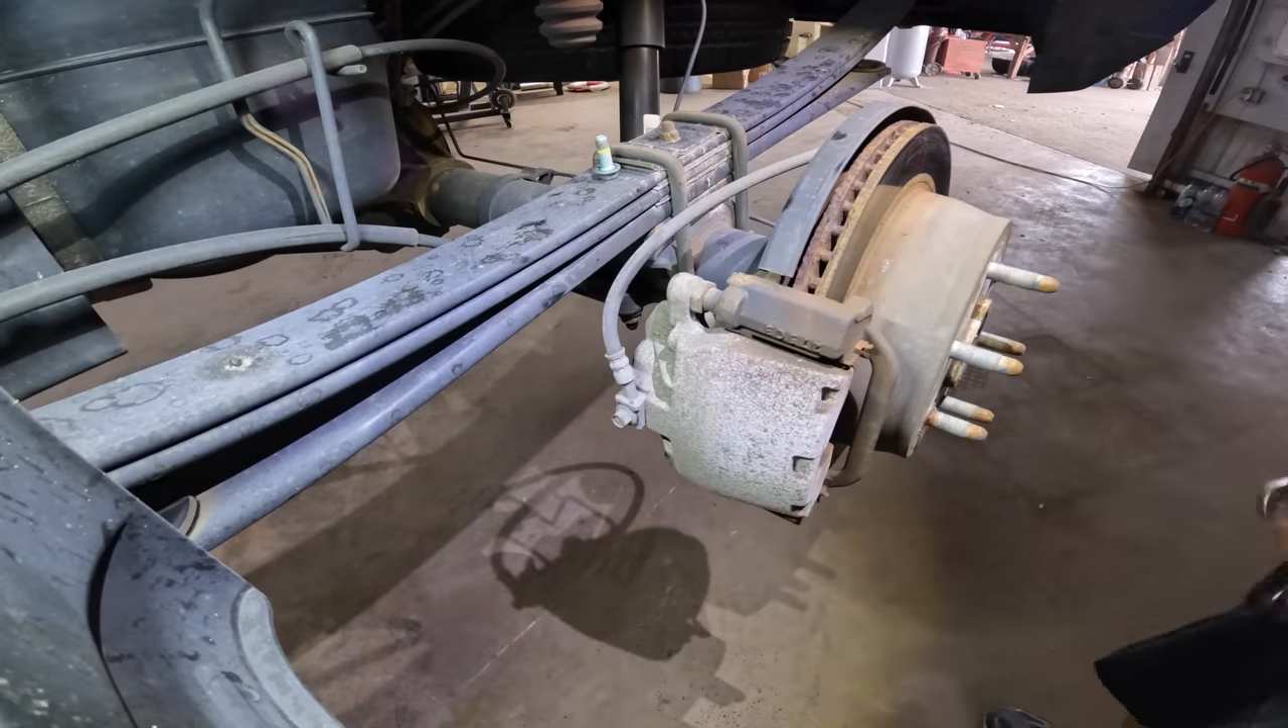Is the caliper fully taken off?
No.